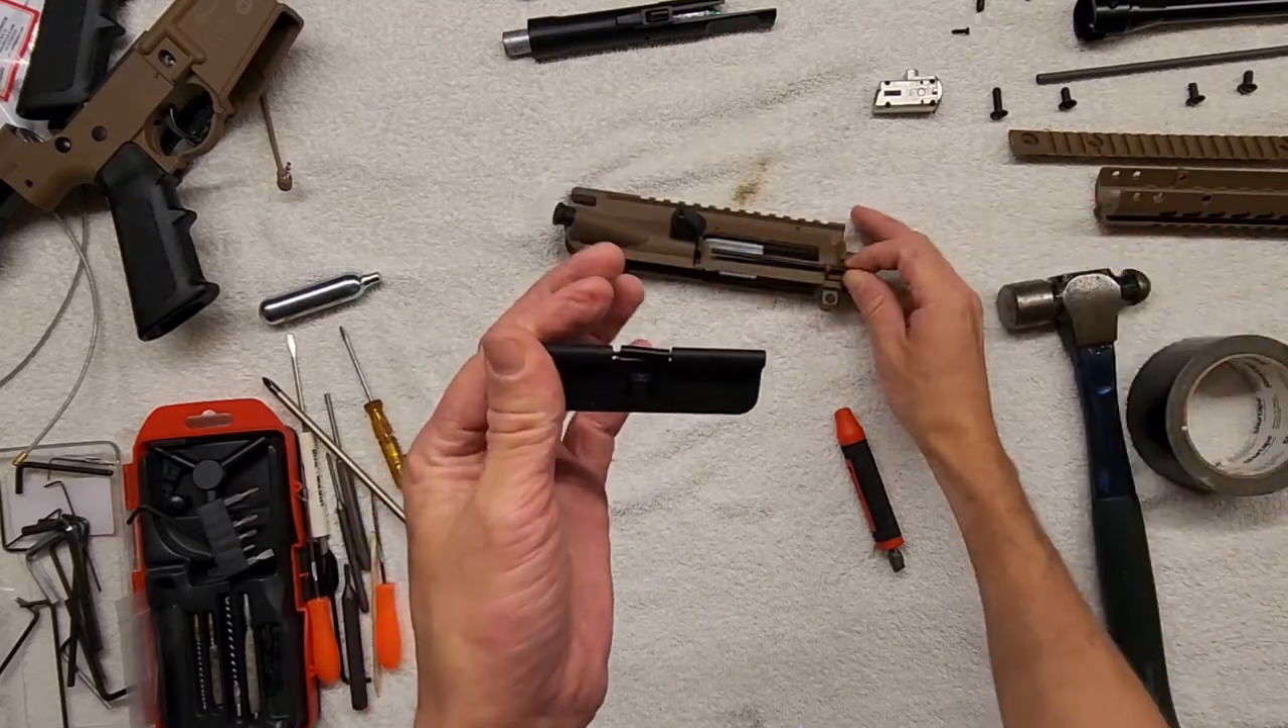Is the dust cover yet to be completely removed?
No.